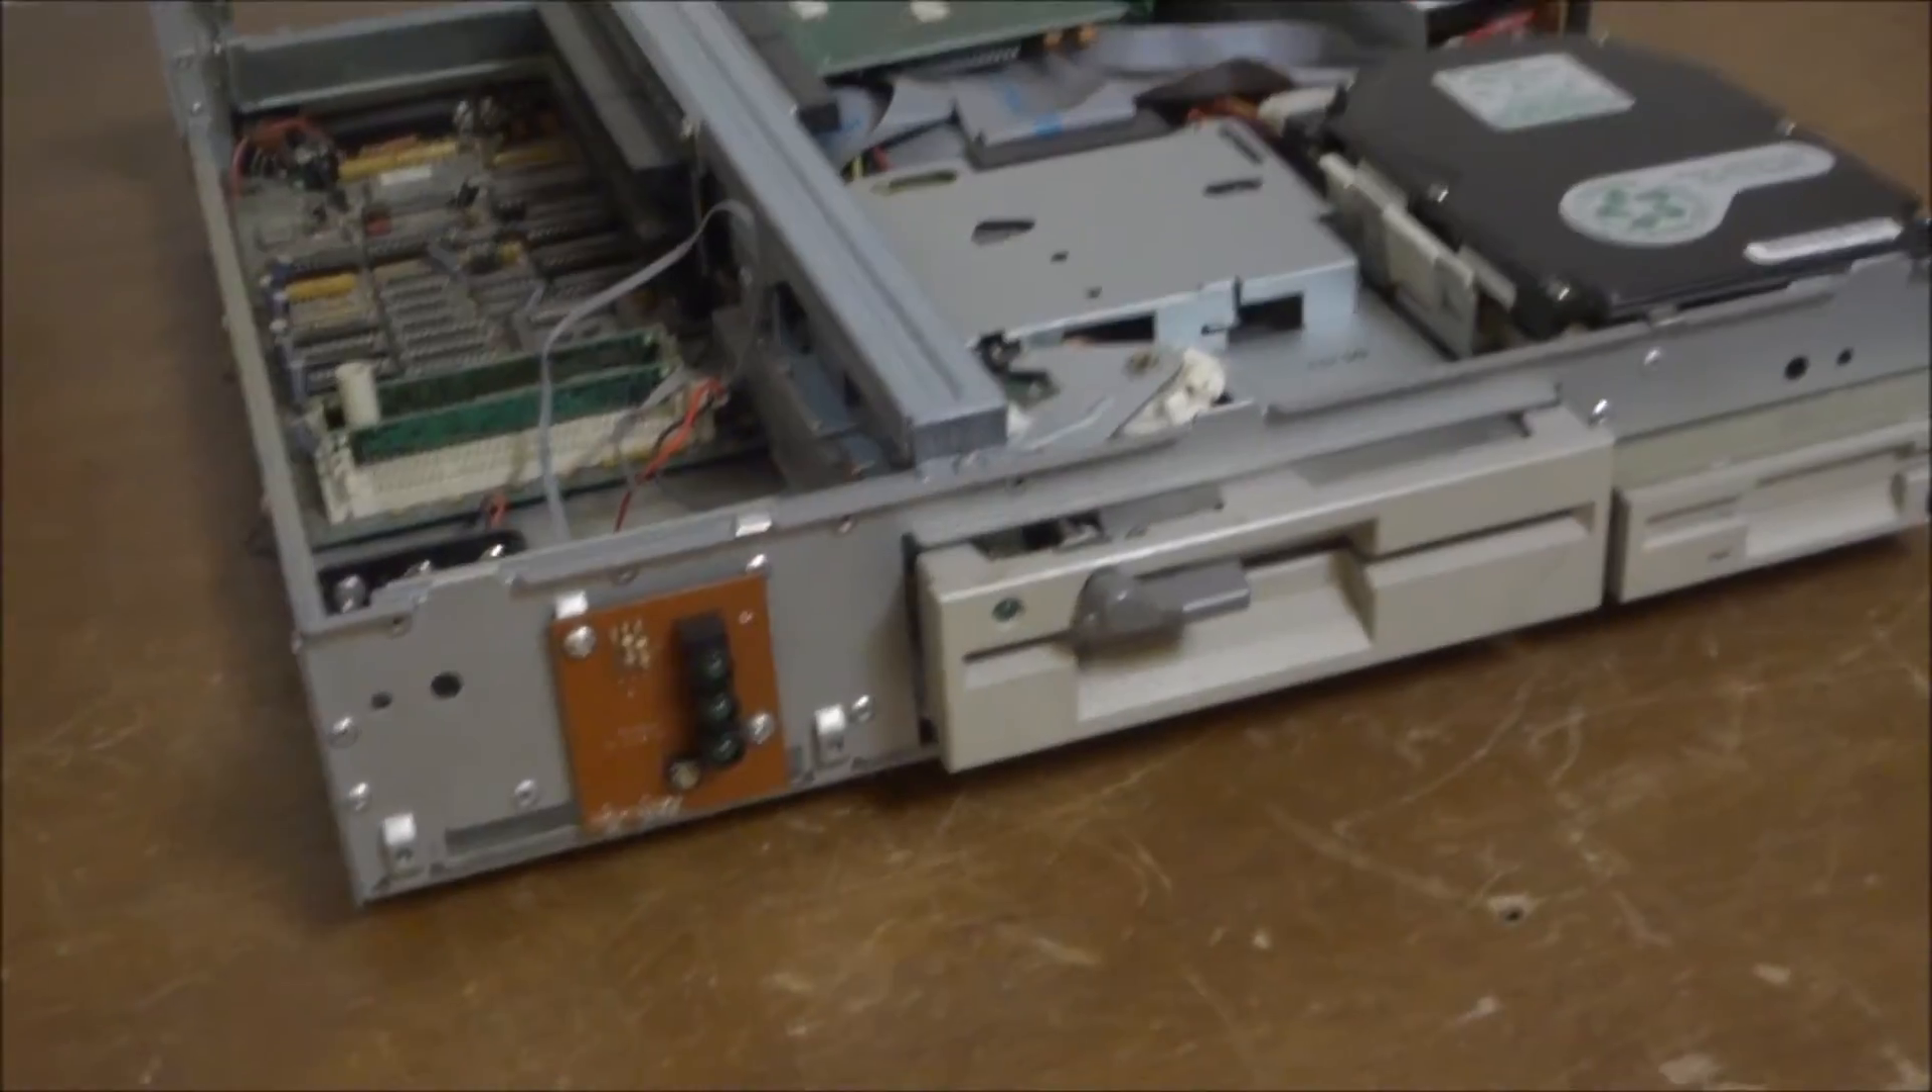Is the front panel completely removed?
Yes.